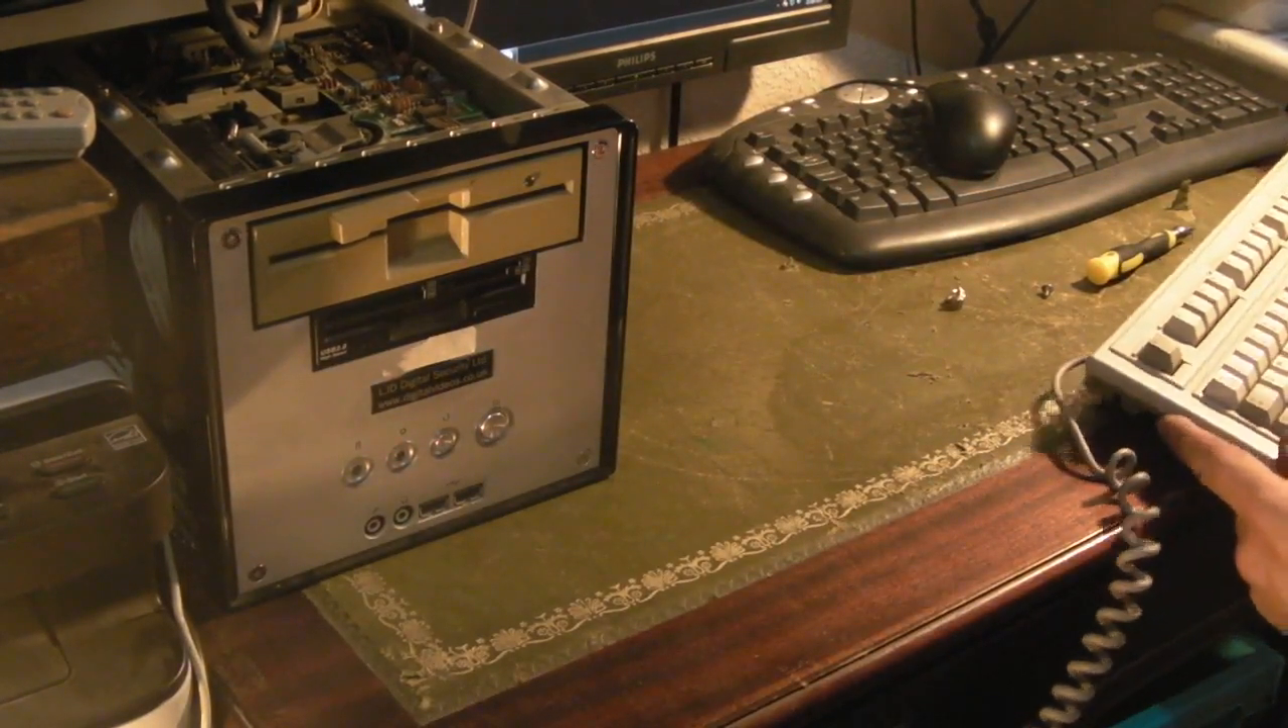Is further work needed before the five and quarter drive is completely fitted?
No.